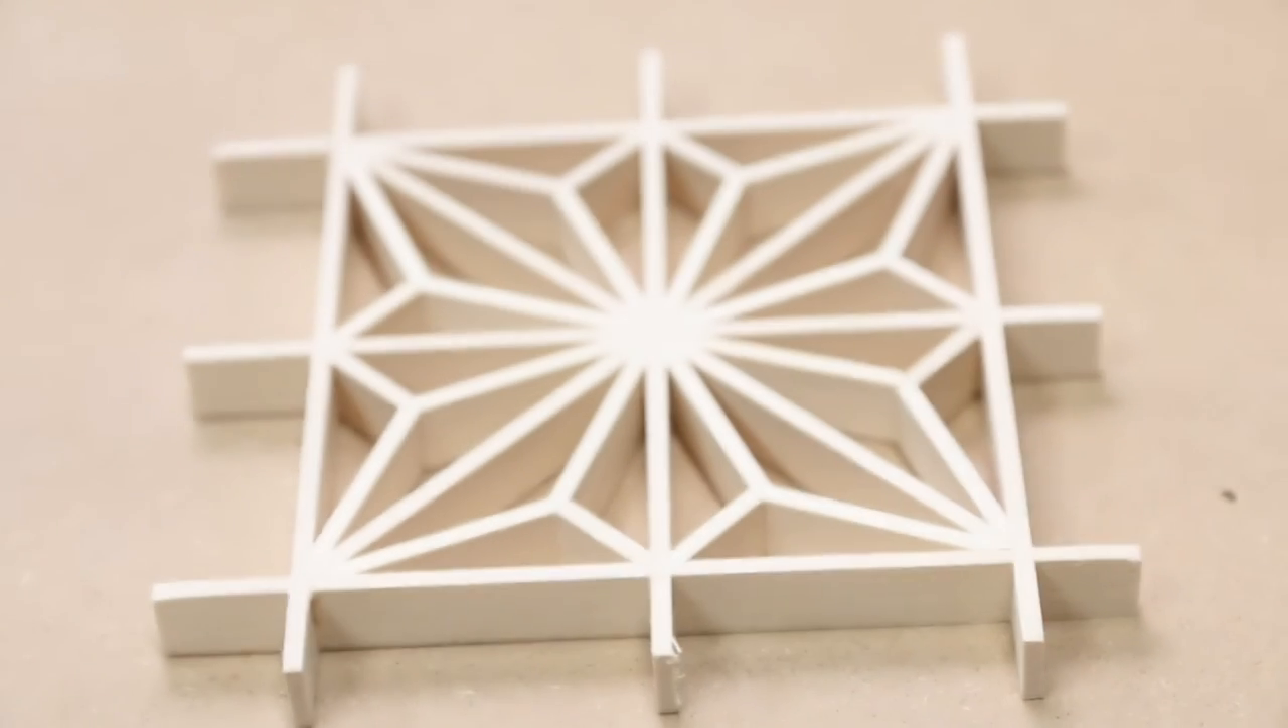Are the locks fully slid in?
Yes.